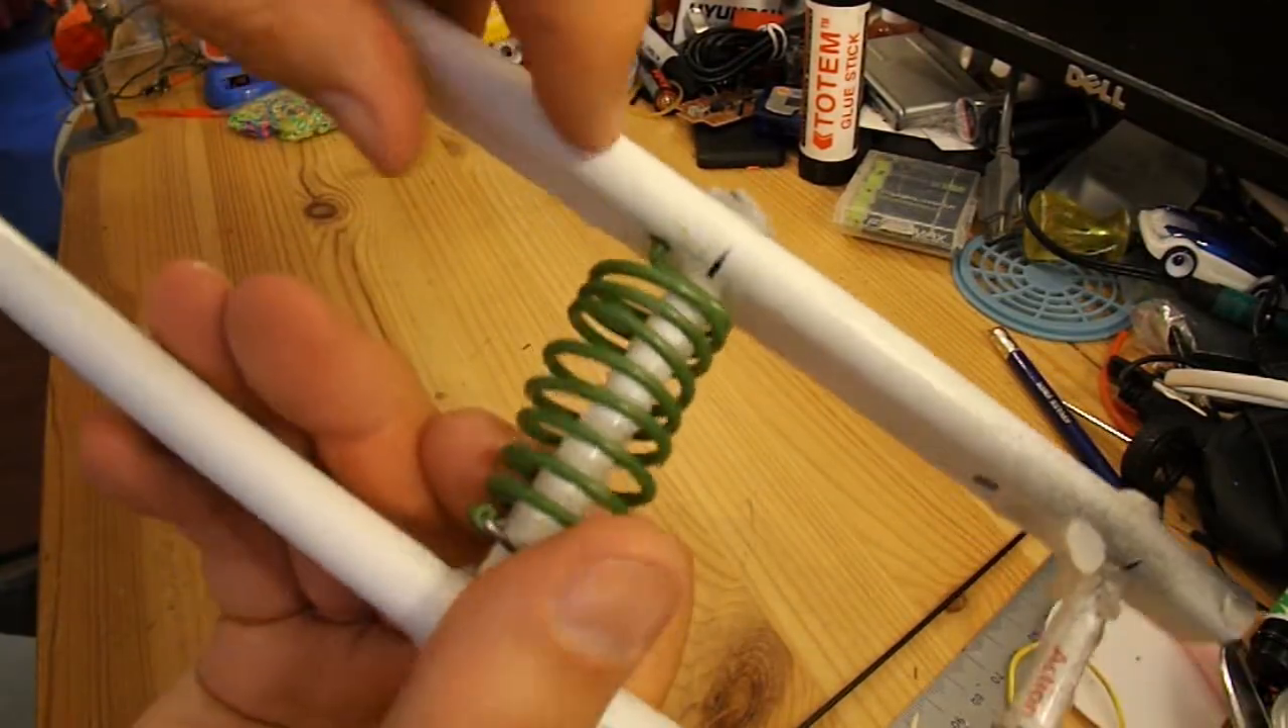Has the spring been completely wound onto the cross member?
Yes.